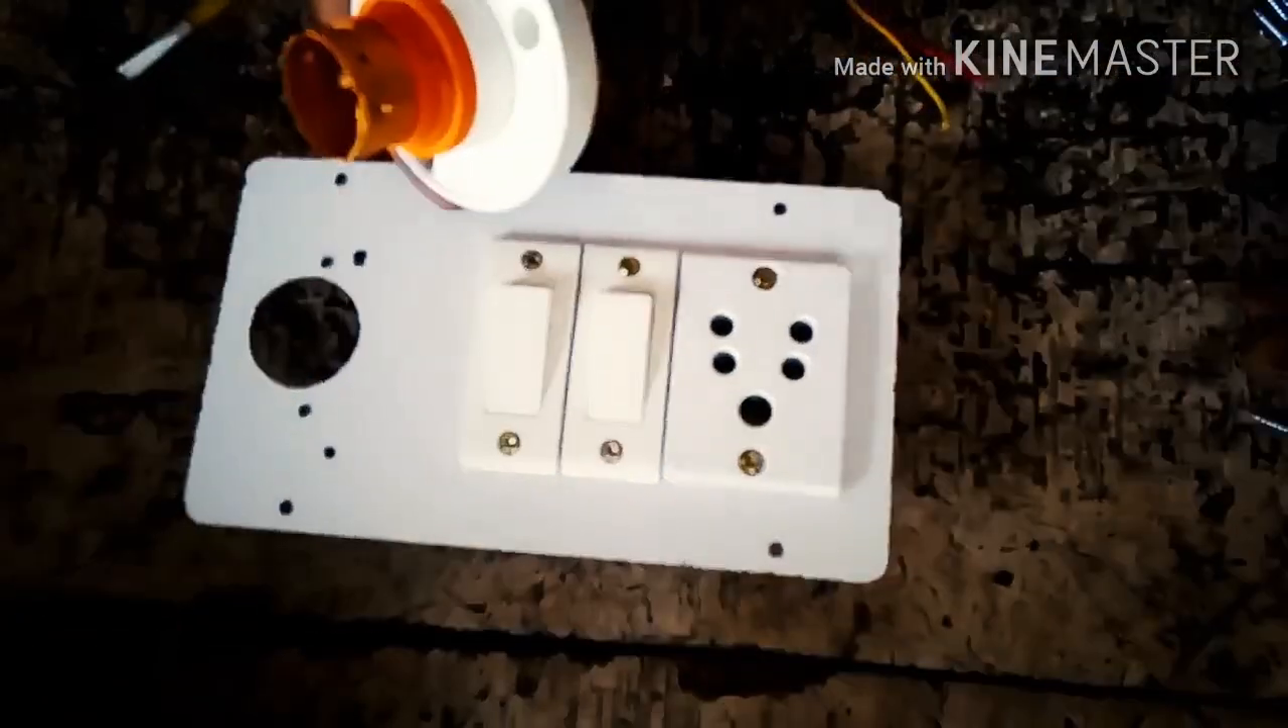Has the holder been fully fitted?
No.